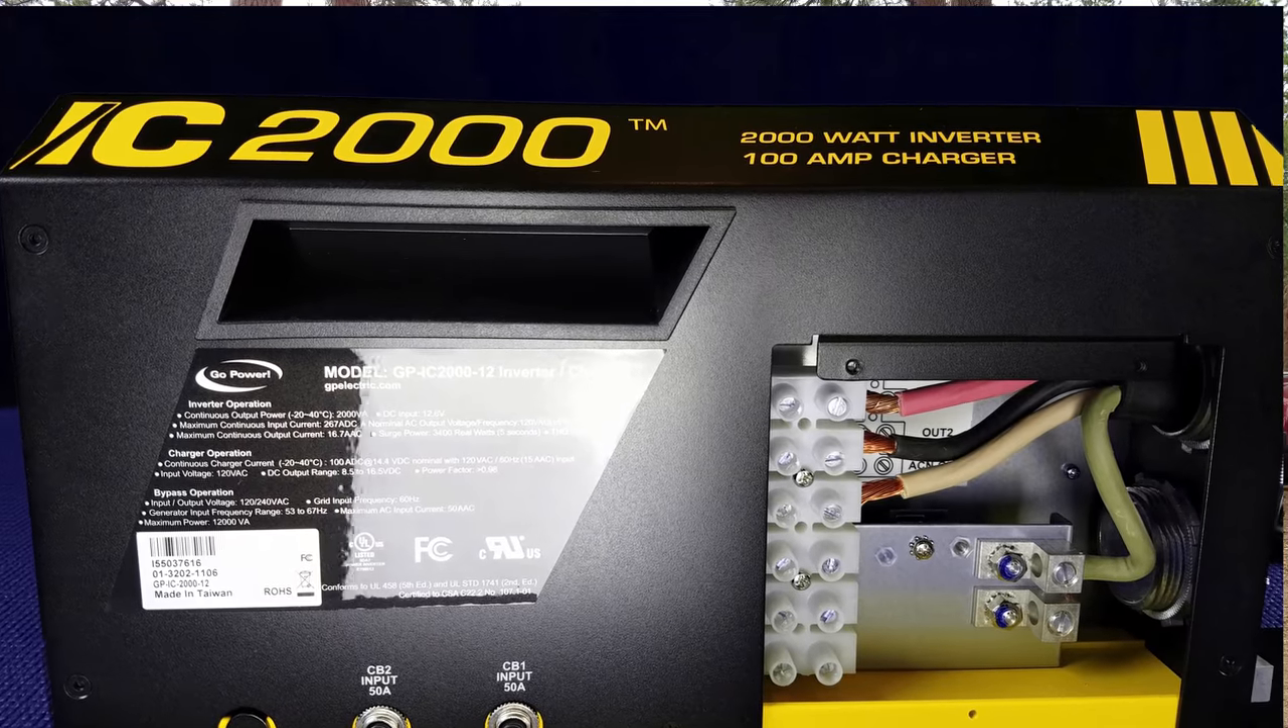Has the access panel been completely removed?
Yes.